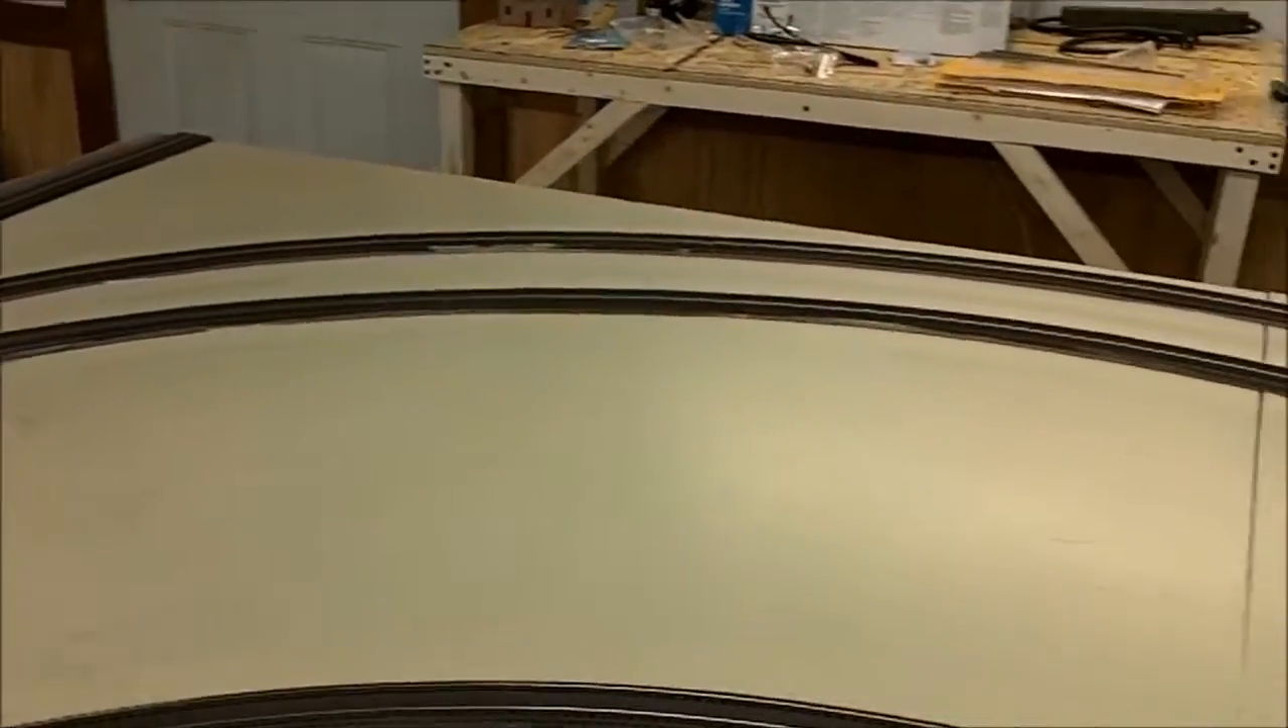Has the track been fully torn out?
No.